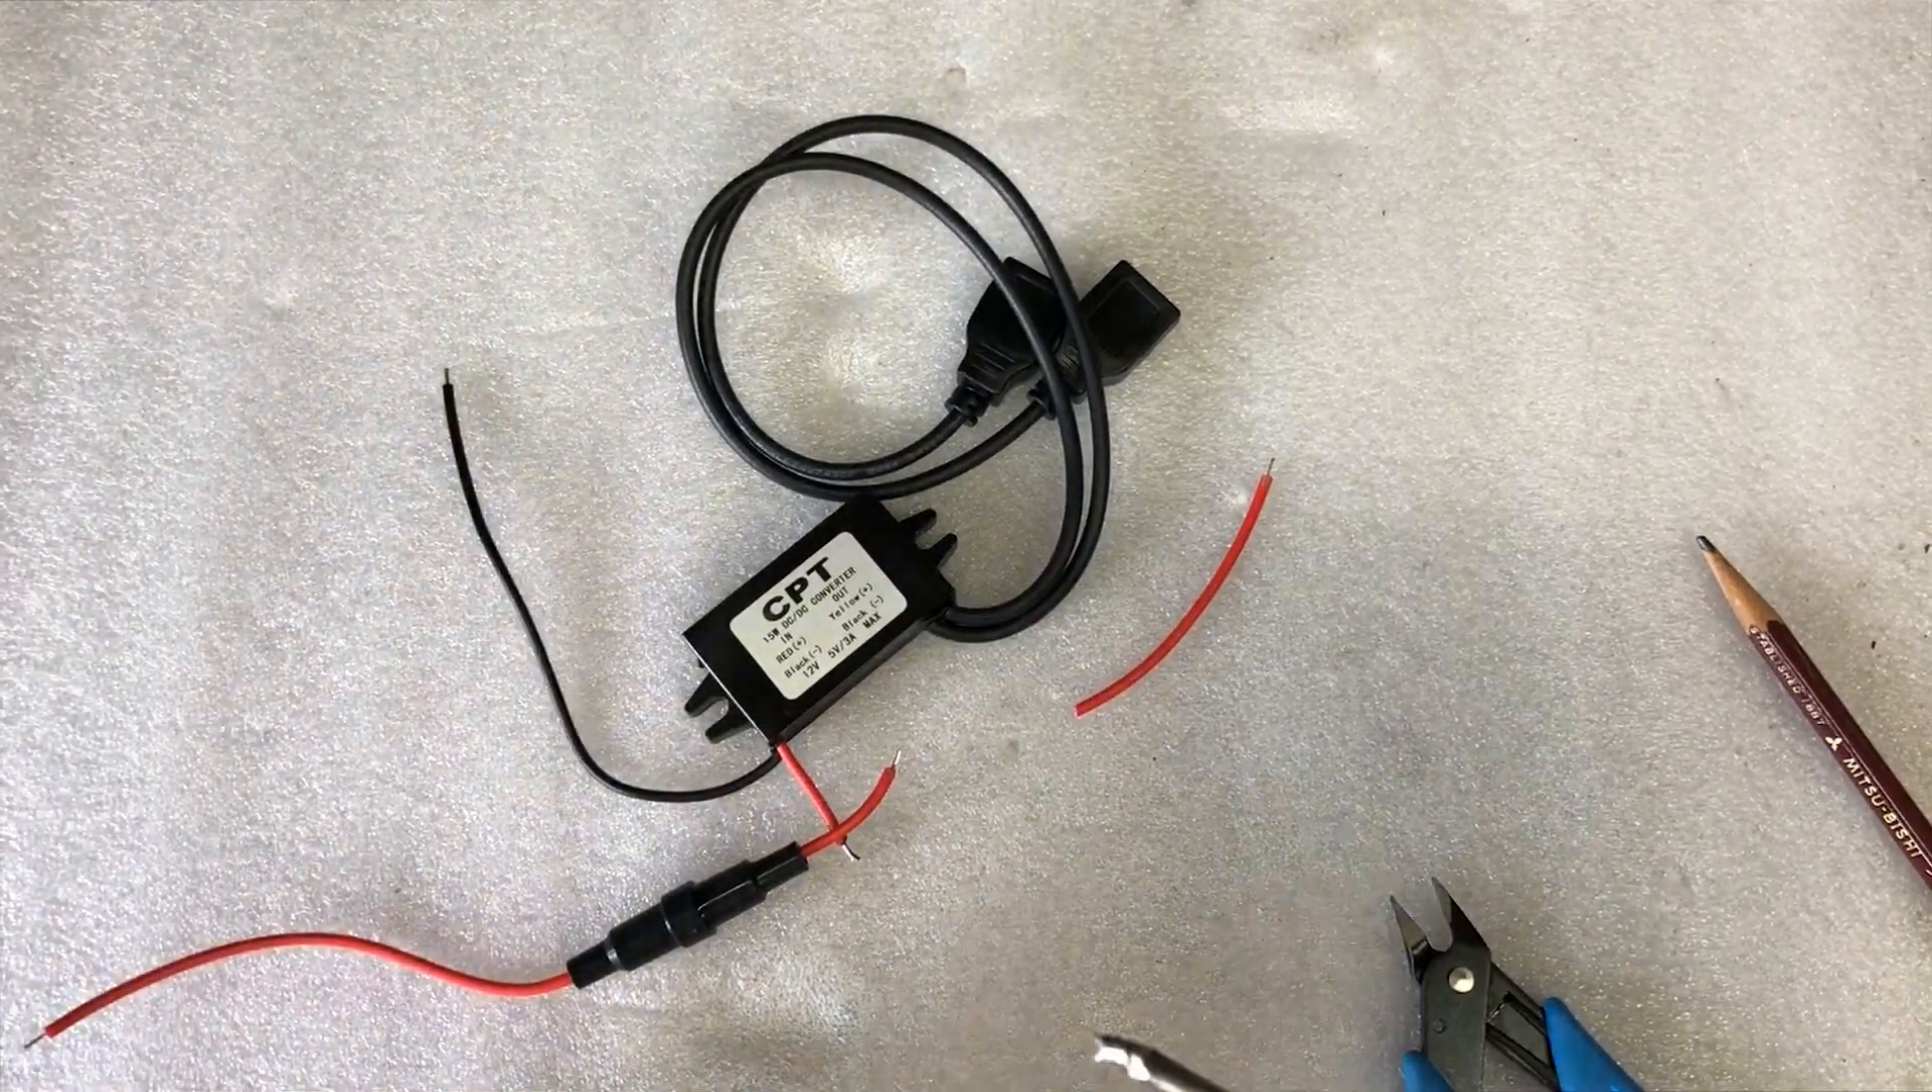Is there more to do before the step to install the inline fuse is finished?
Yes.